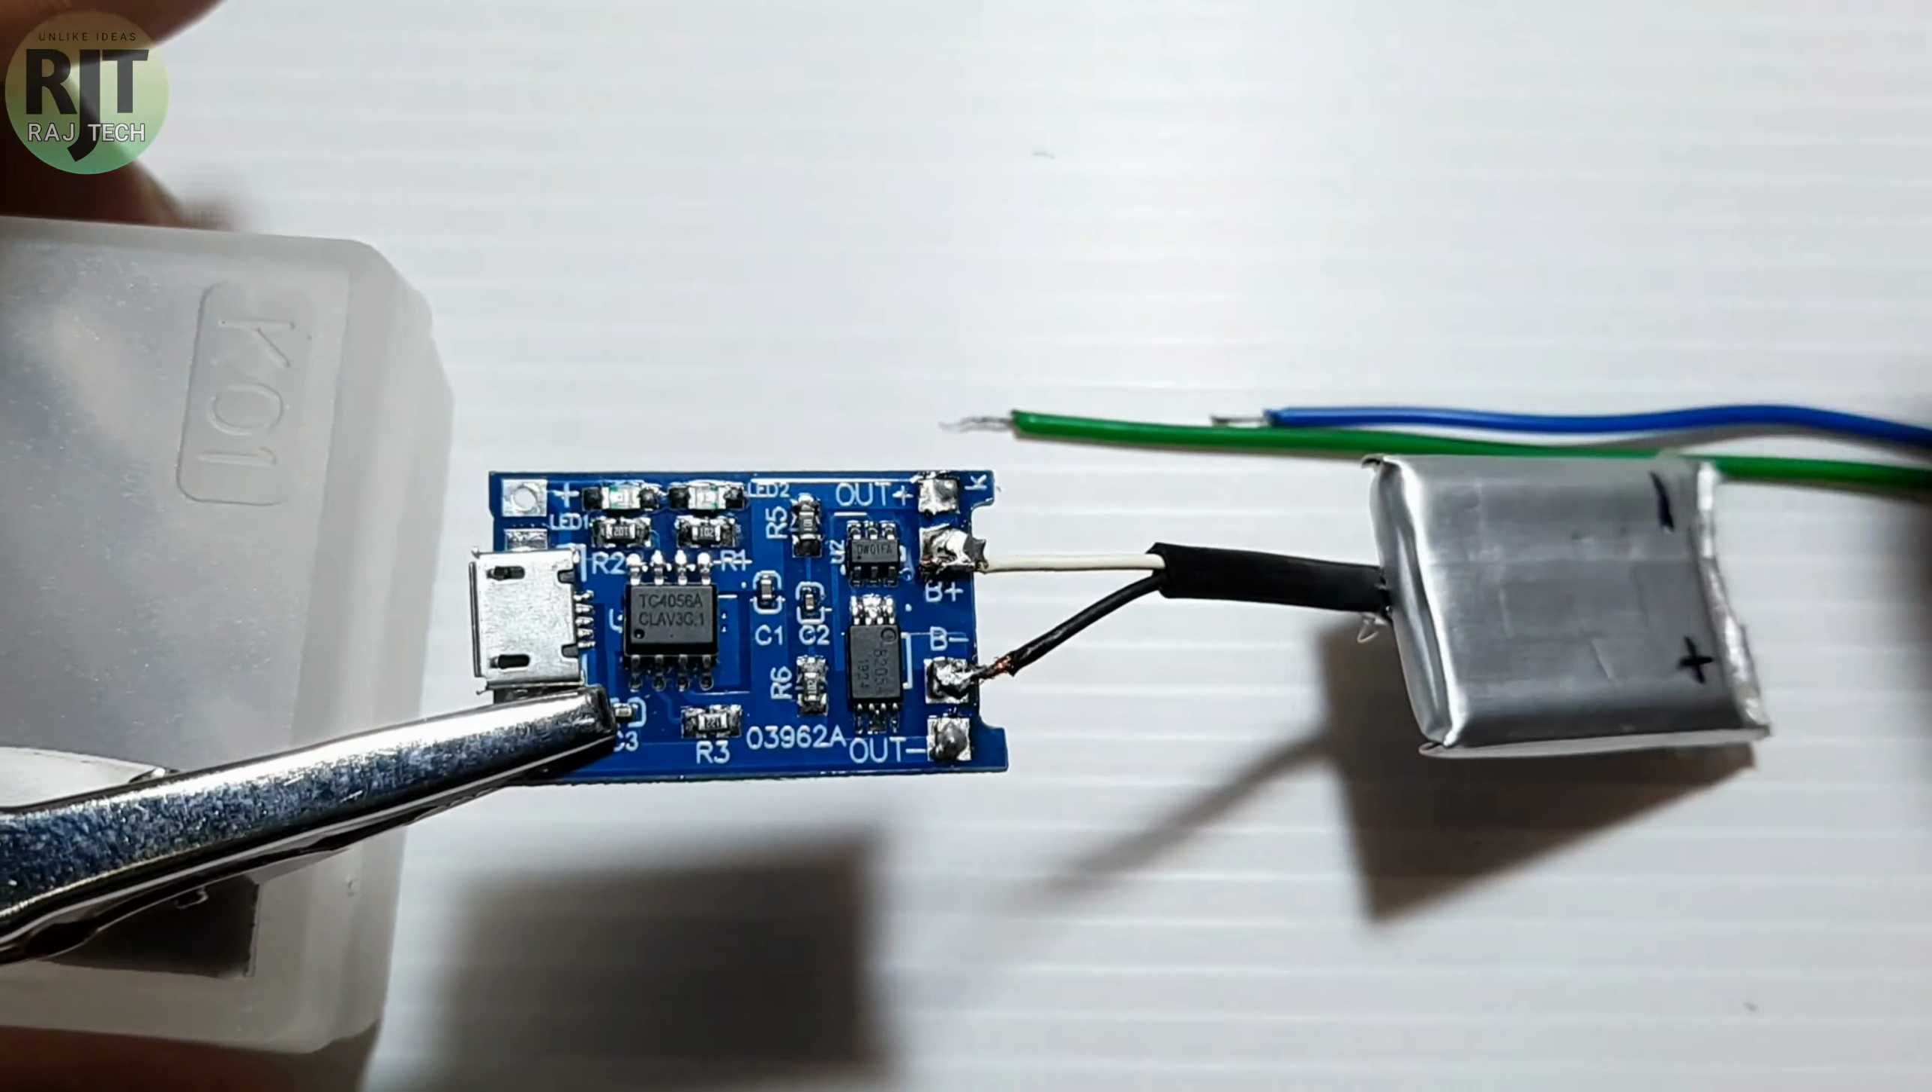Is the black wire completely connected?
Yes.